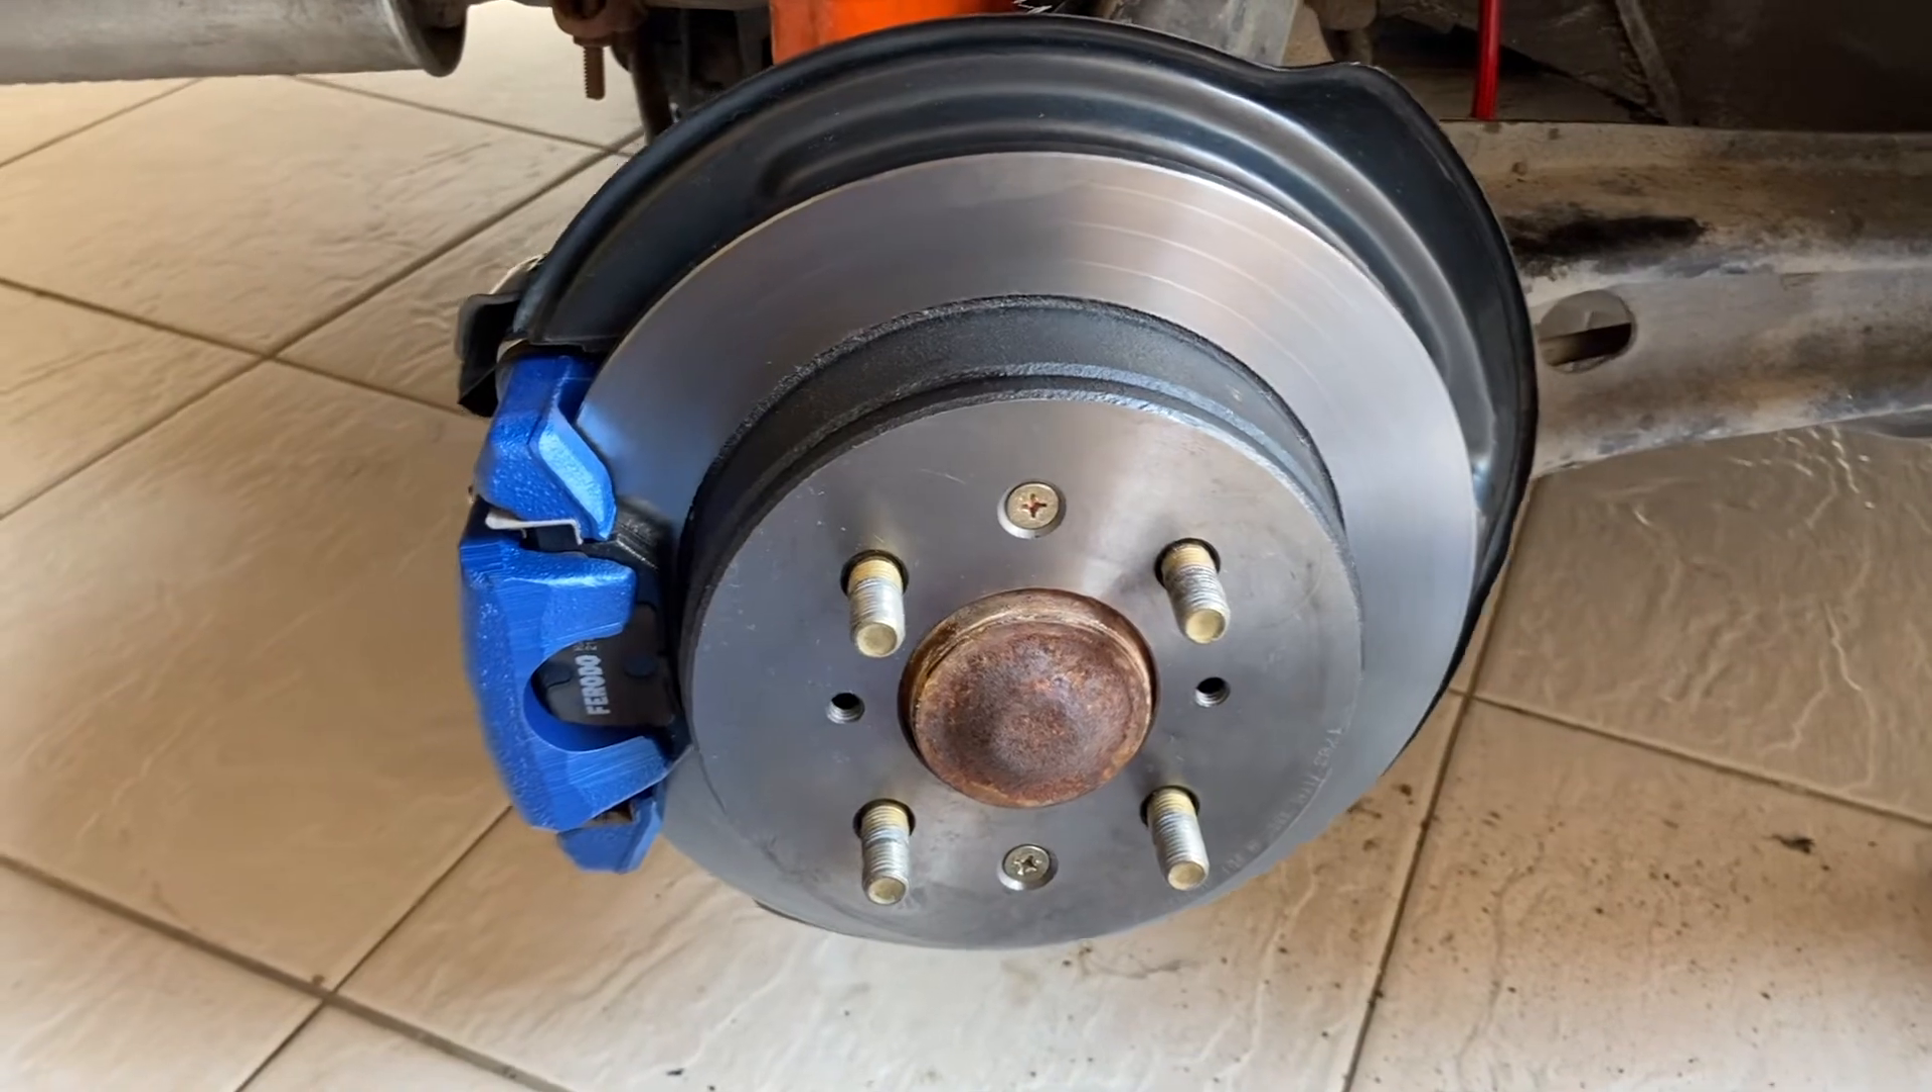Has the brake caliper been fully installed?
Yes.